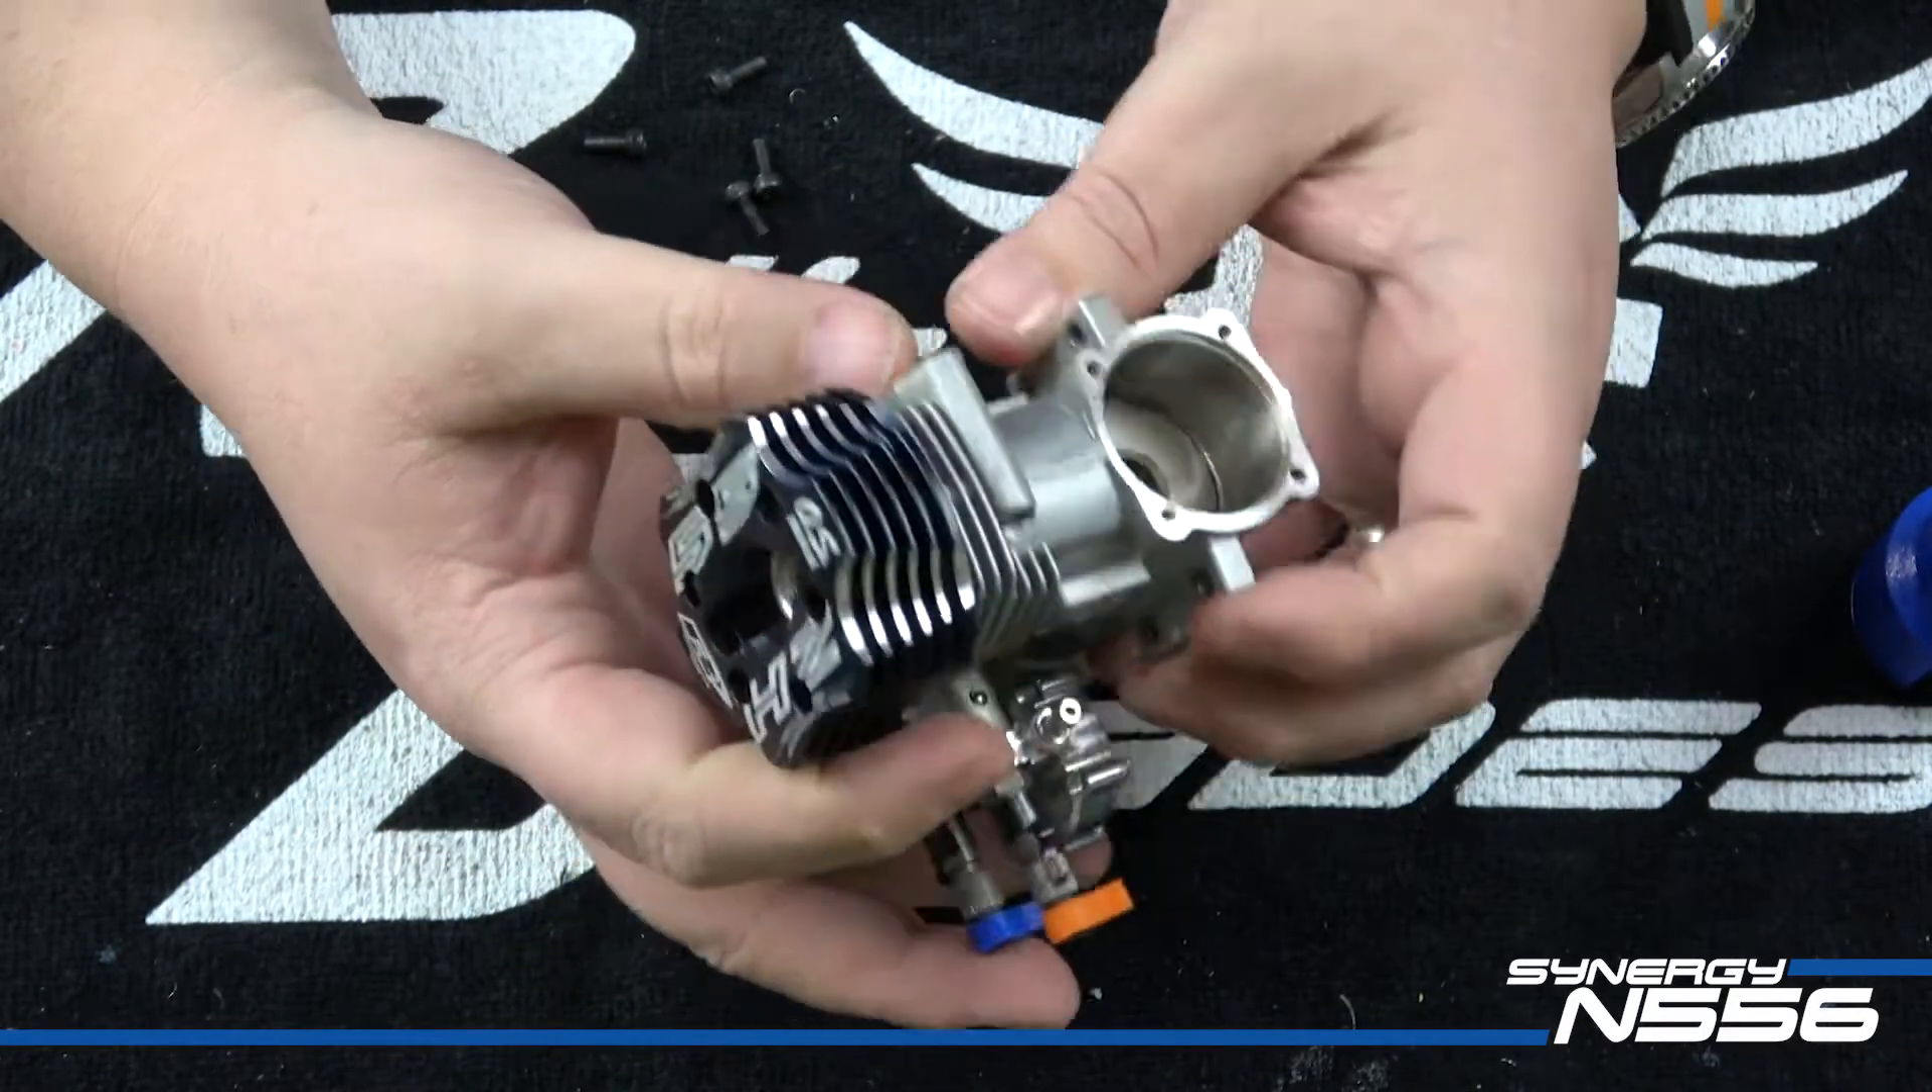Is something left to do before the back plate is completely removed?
No.